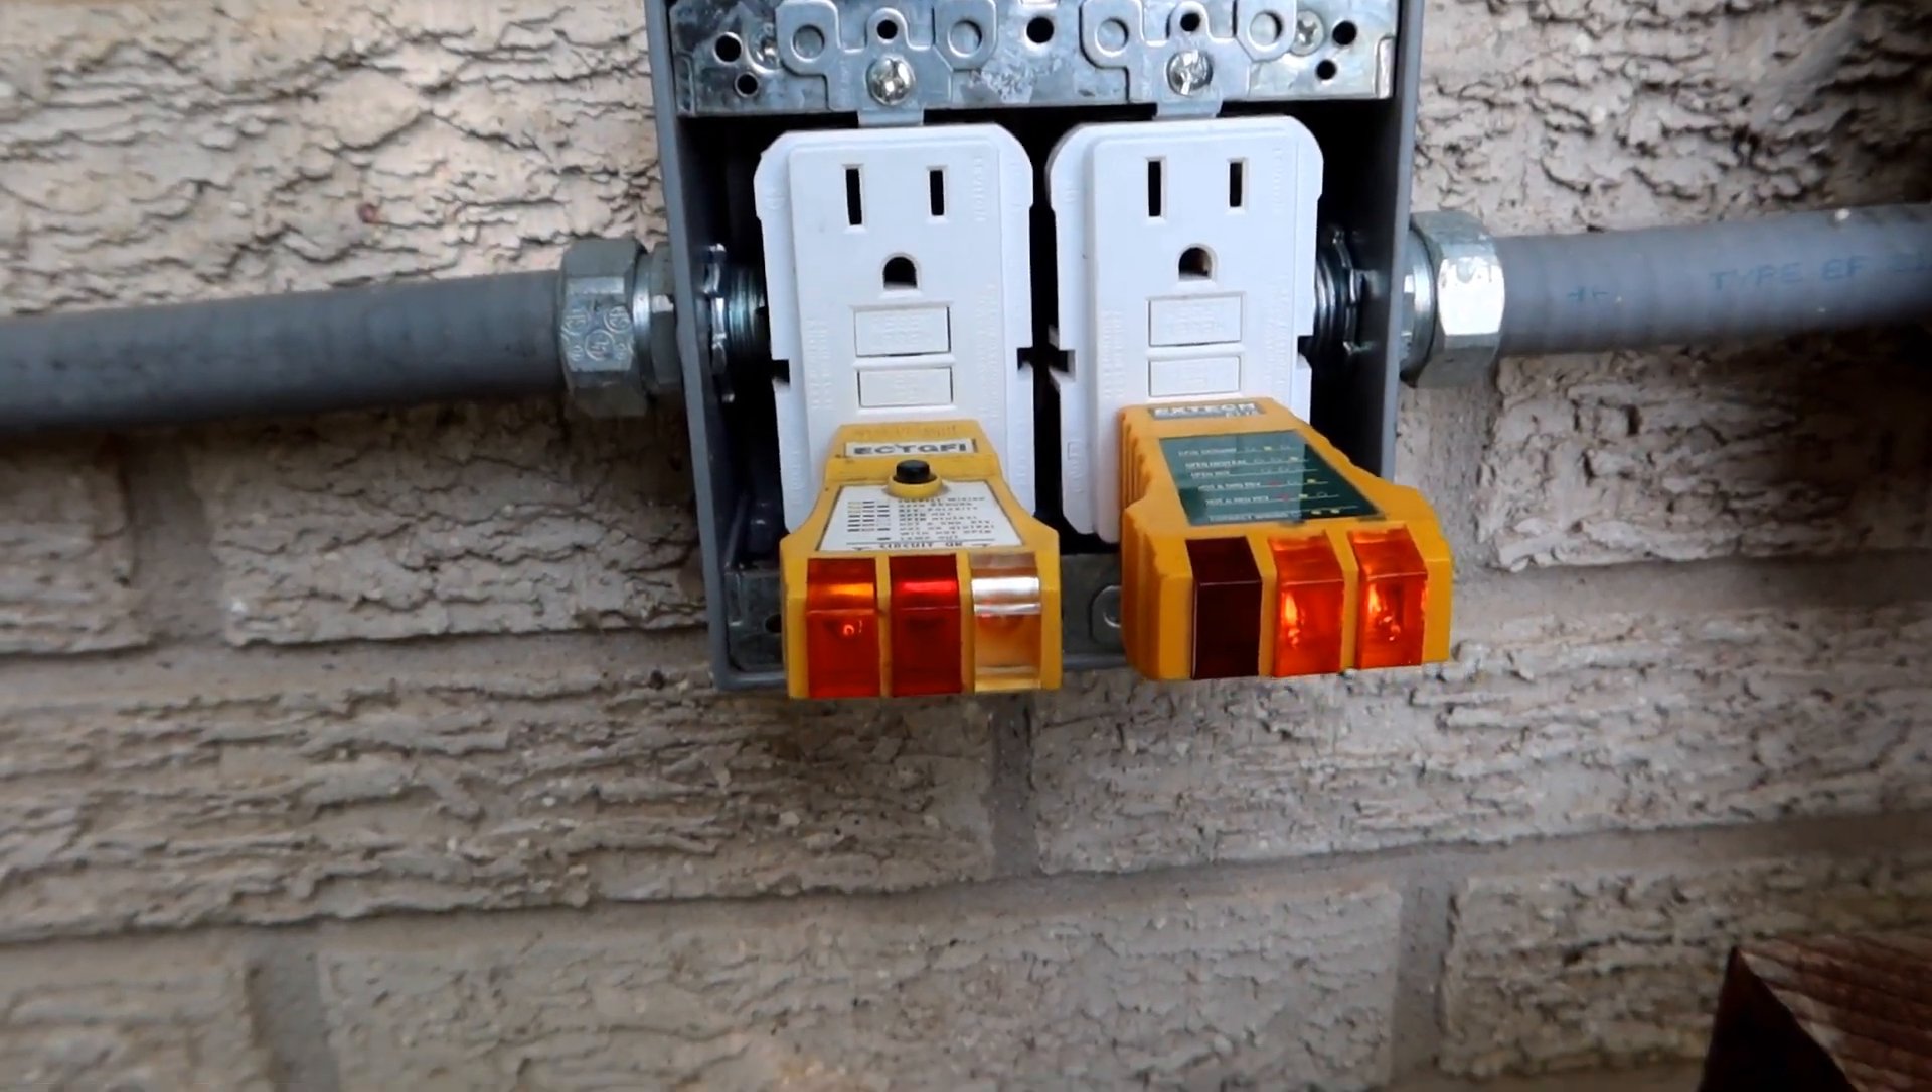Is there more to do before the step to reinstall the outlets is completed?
No.